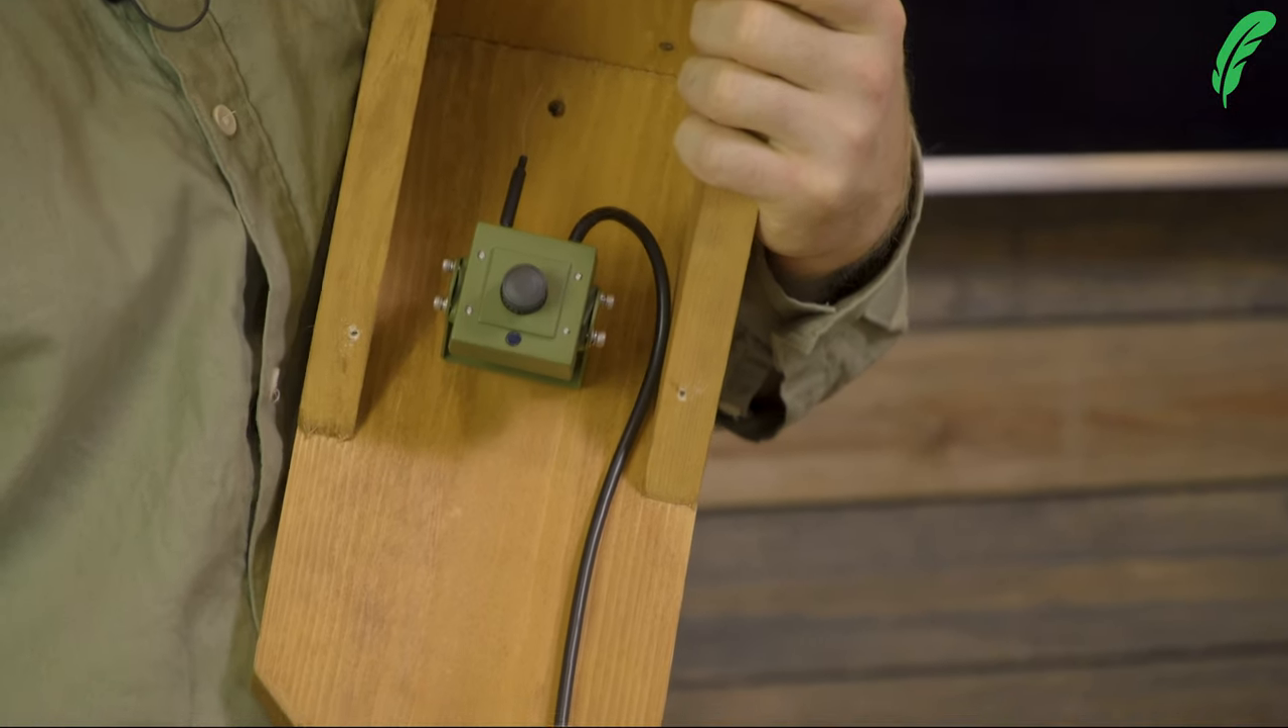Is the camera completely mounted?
Yes.